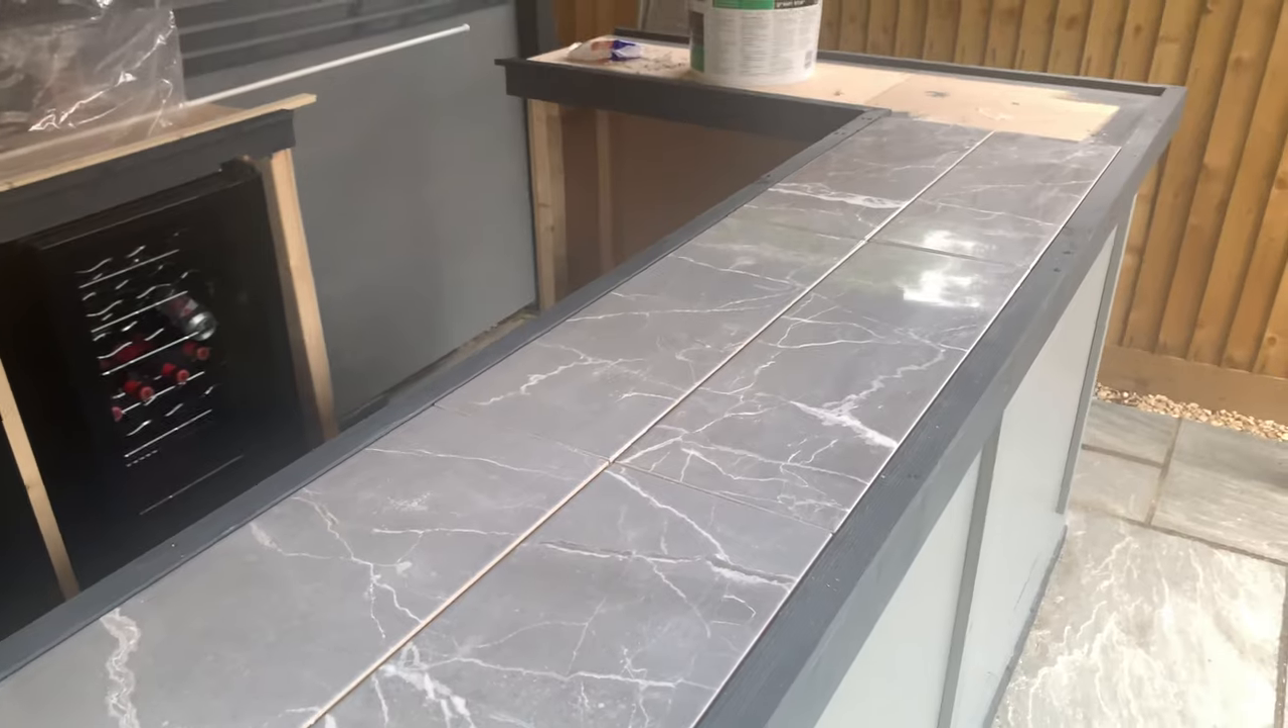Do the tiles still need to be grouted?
Yes.